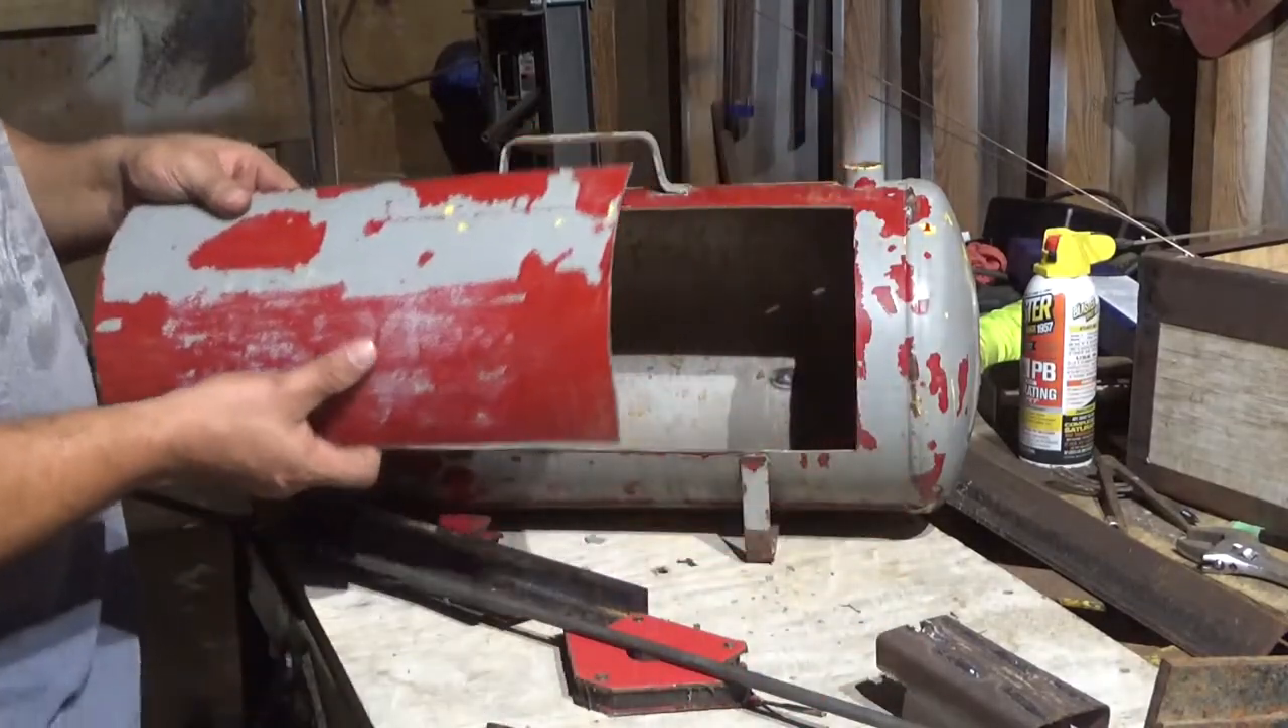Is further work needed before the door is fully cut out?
No.